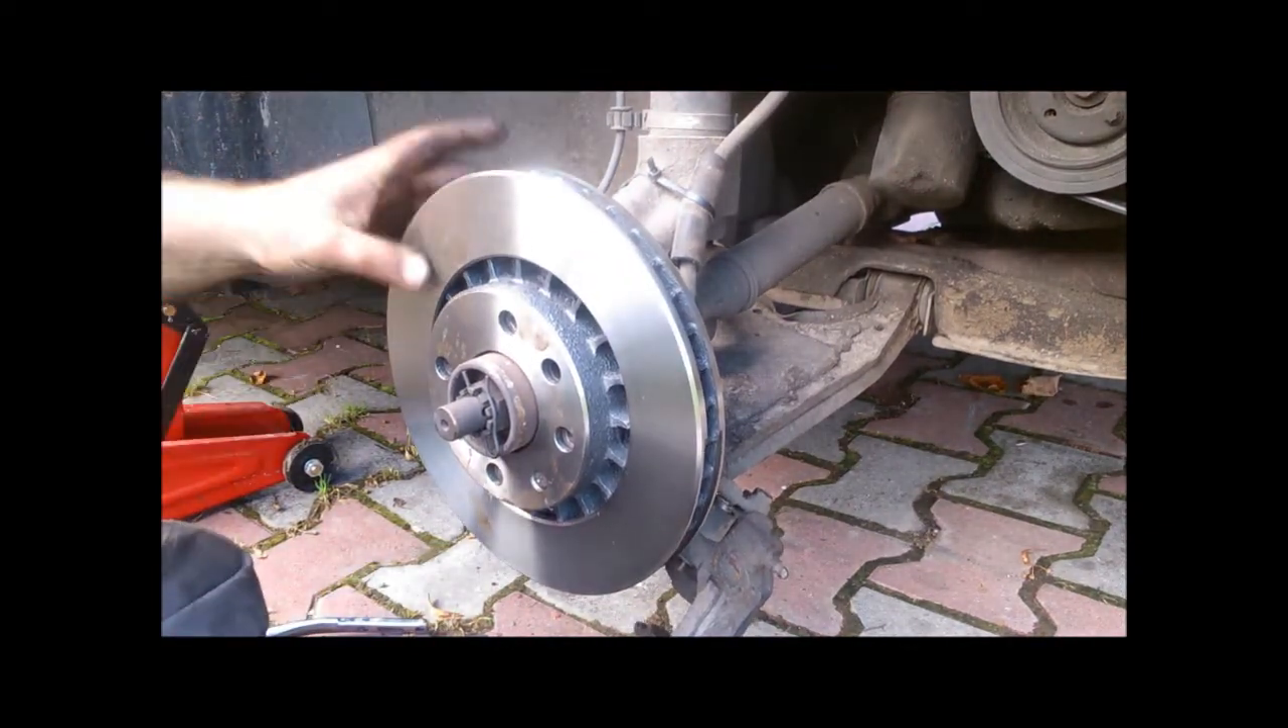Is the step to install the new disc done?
Yes.